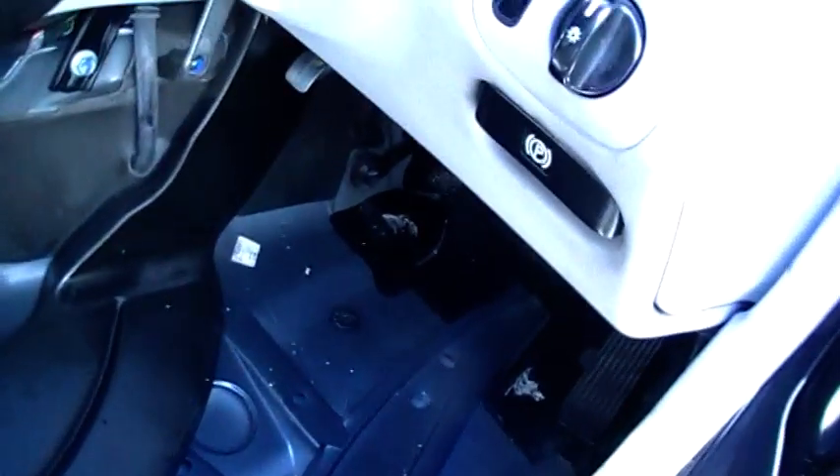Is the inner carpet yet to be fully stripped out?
No.